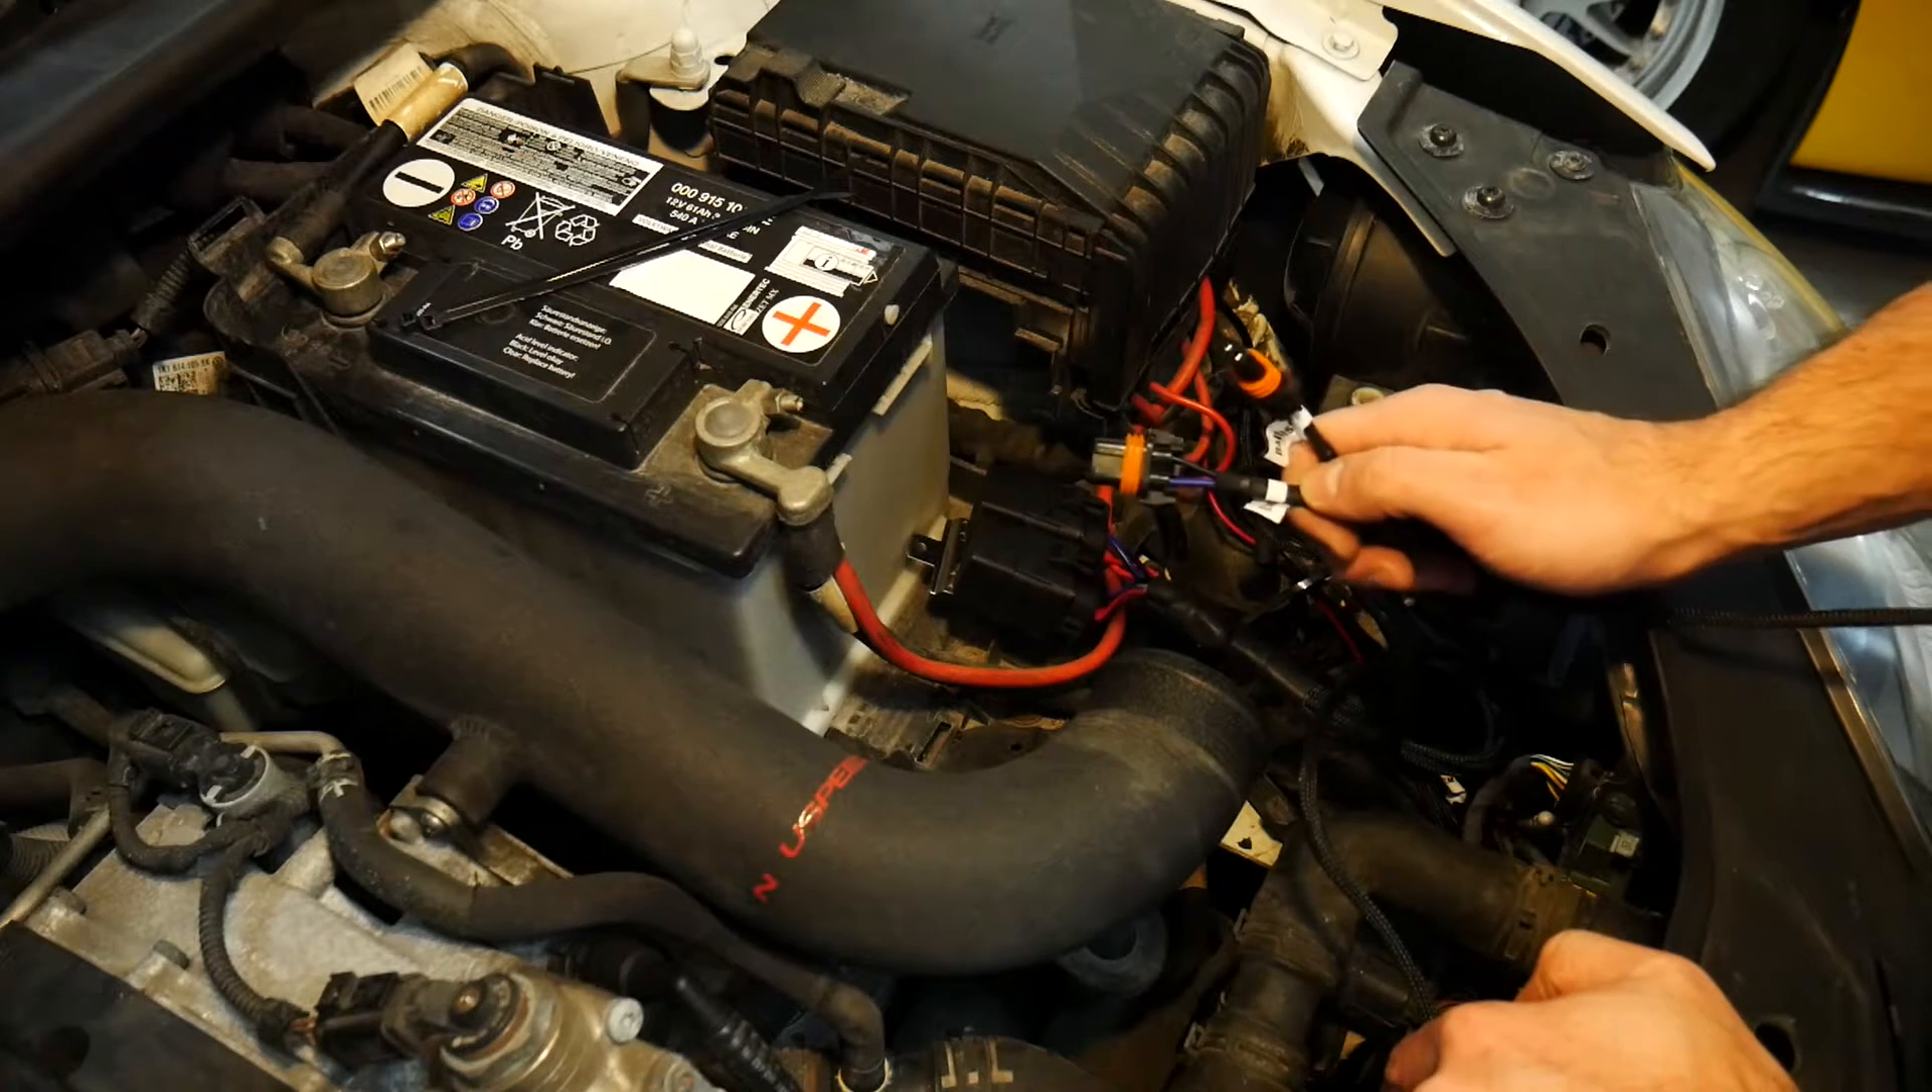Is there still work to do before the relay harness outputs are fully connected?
Yes.